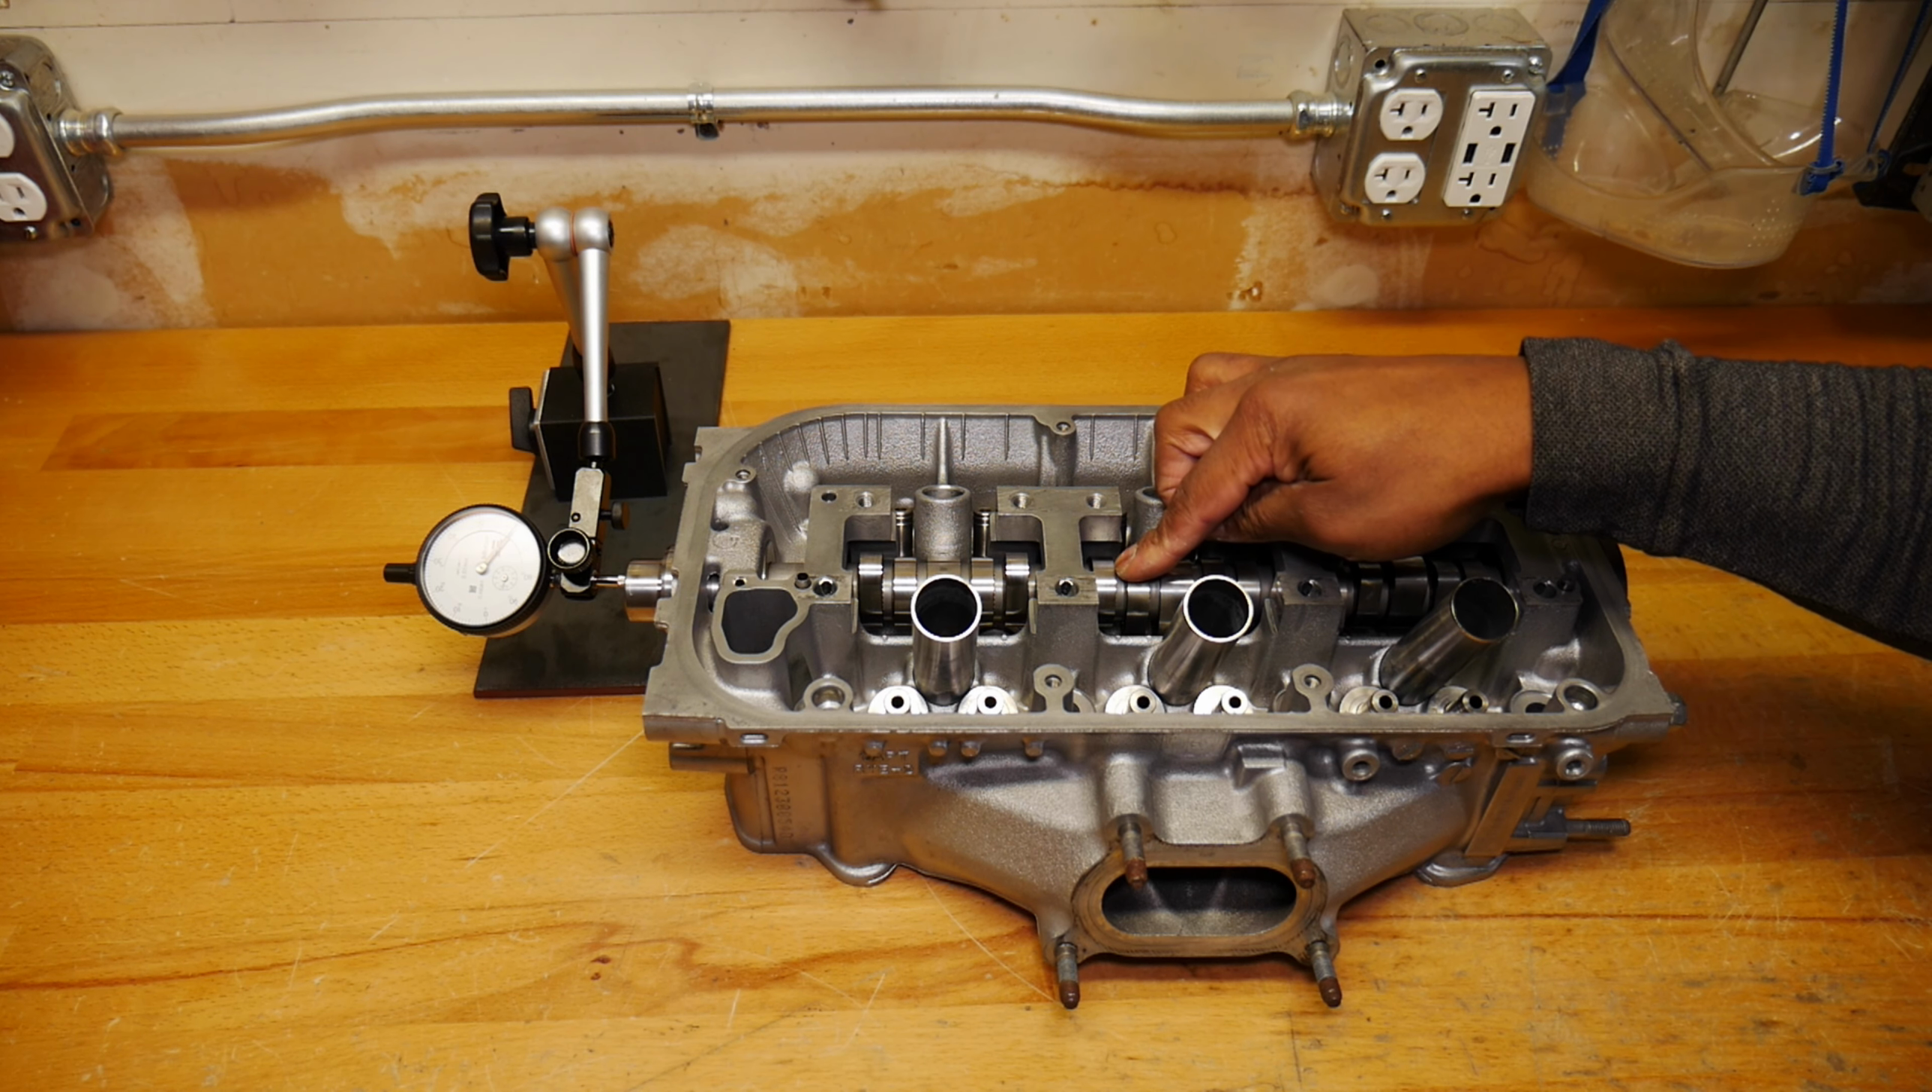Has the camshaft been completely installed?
Yes.